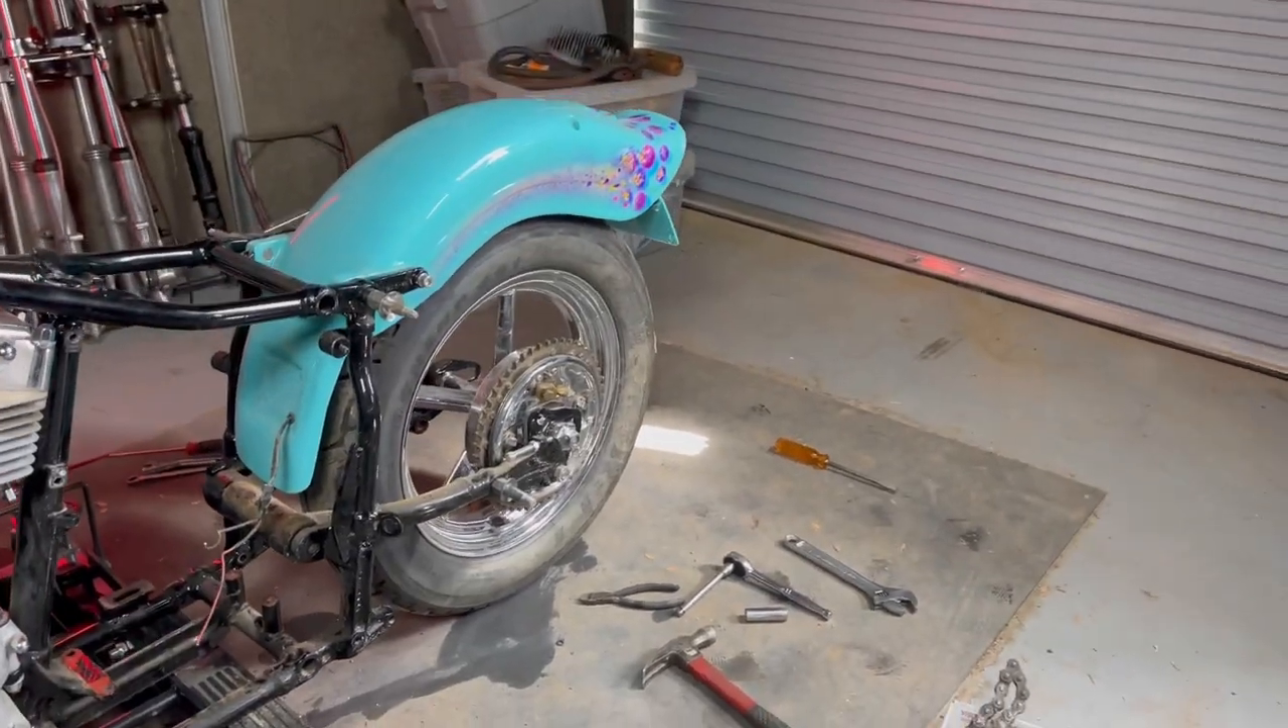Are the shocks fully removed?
Yes.